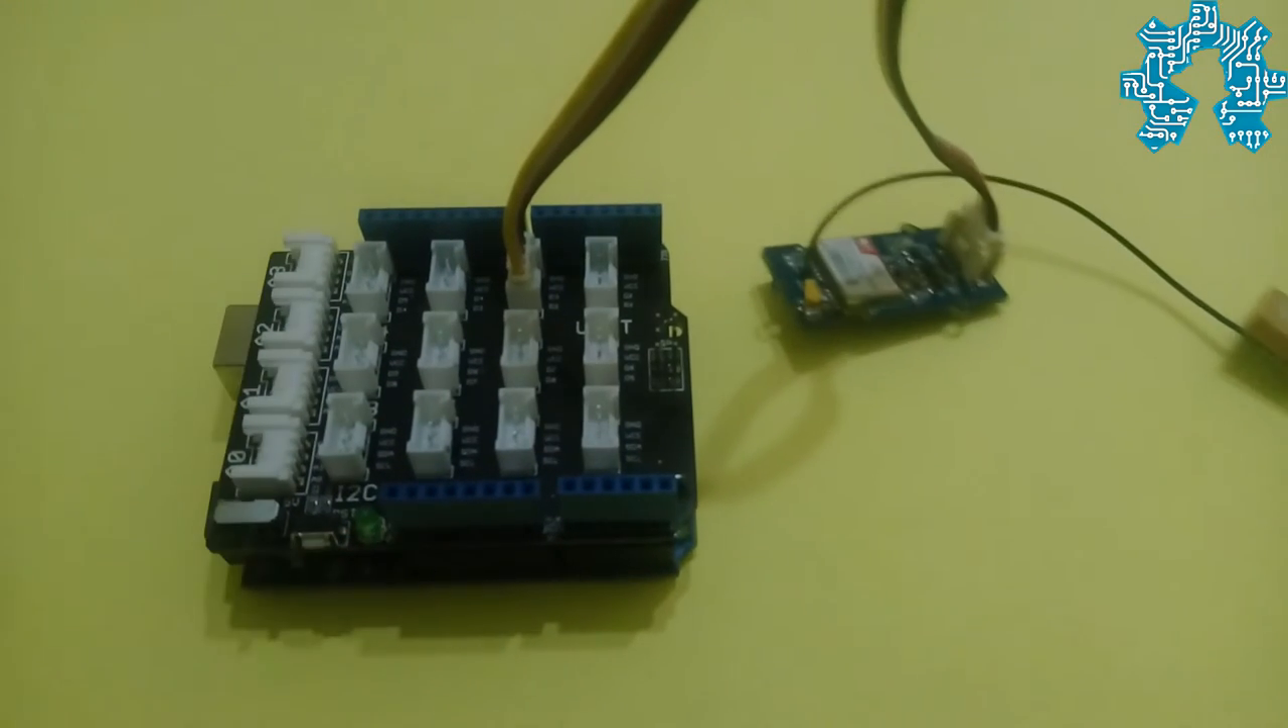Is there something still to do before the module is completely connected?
No.